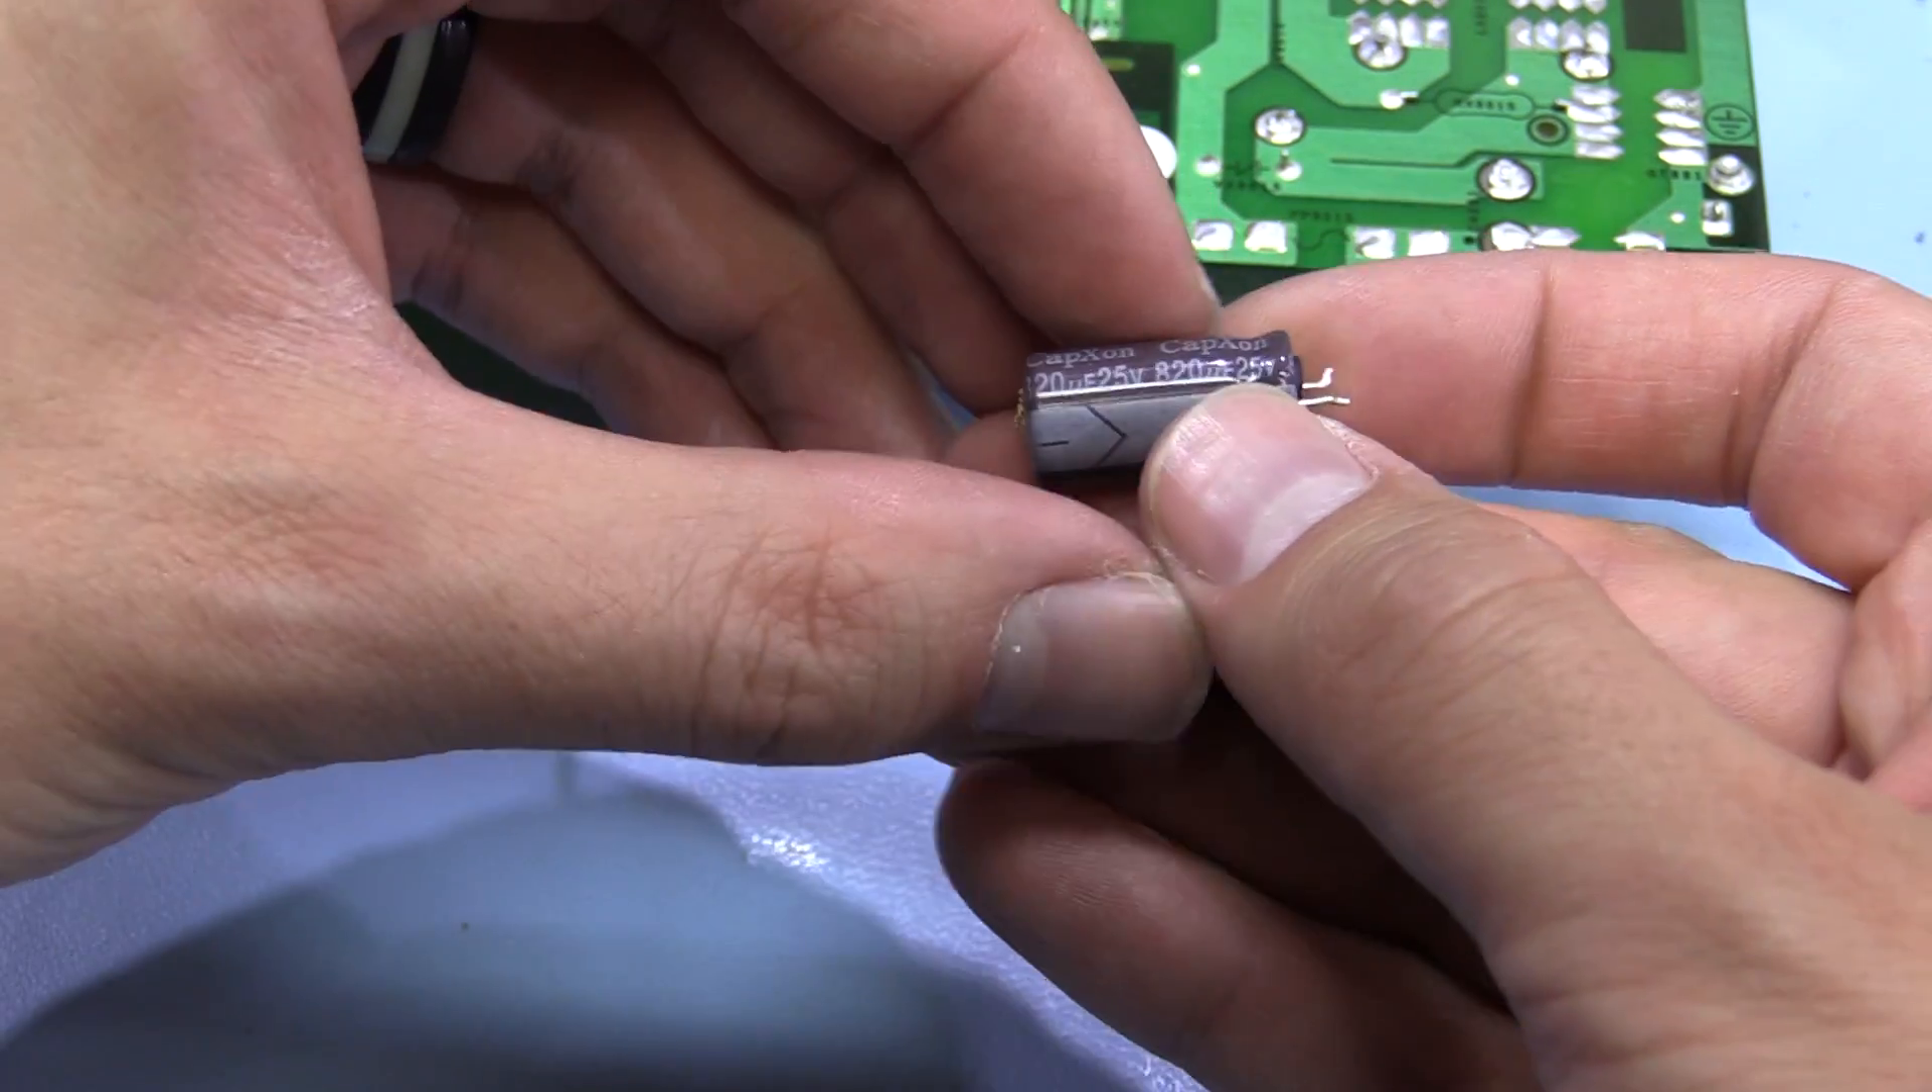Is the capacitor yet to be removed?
No.